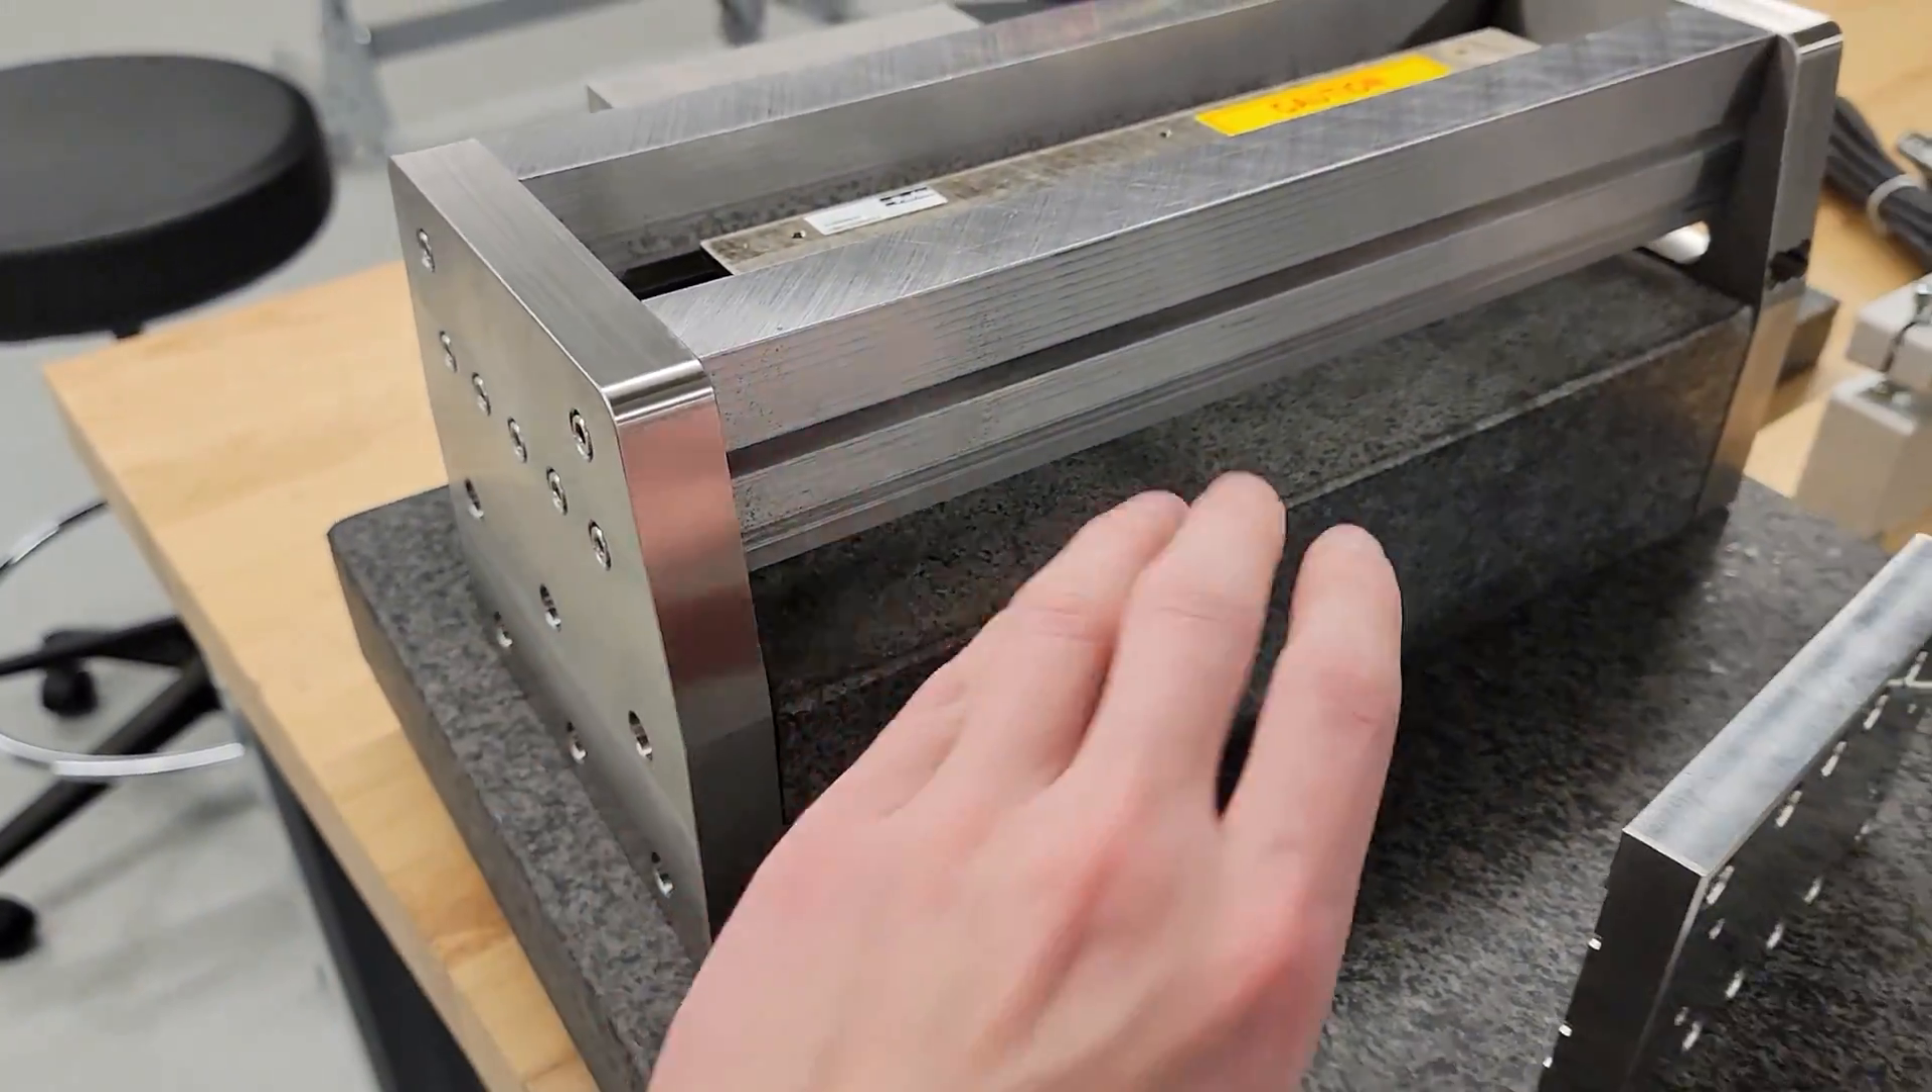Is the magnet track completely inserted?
Yes.